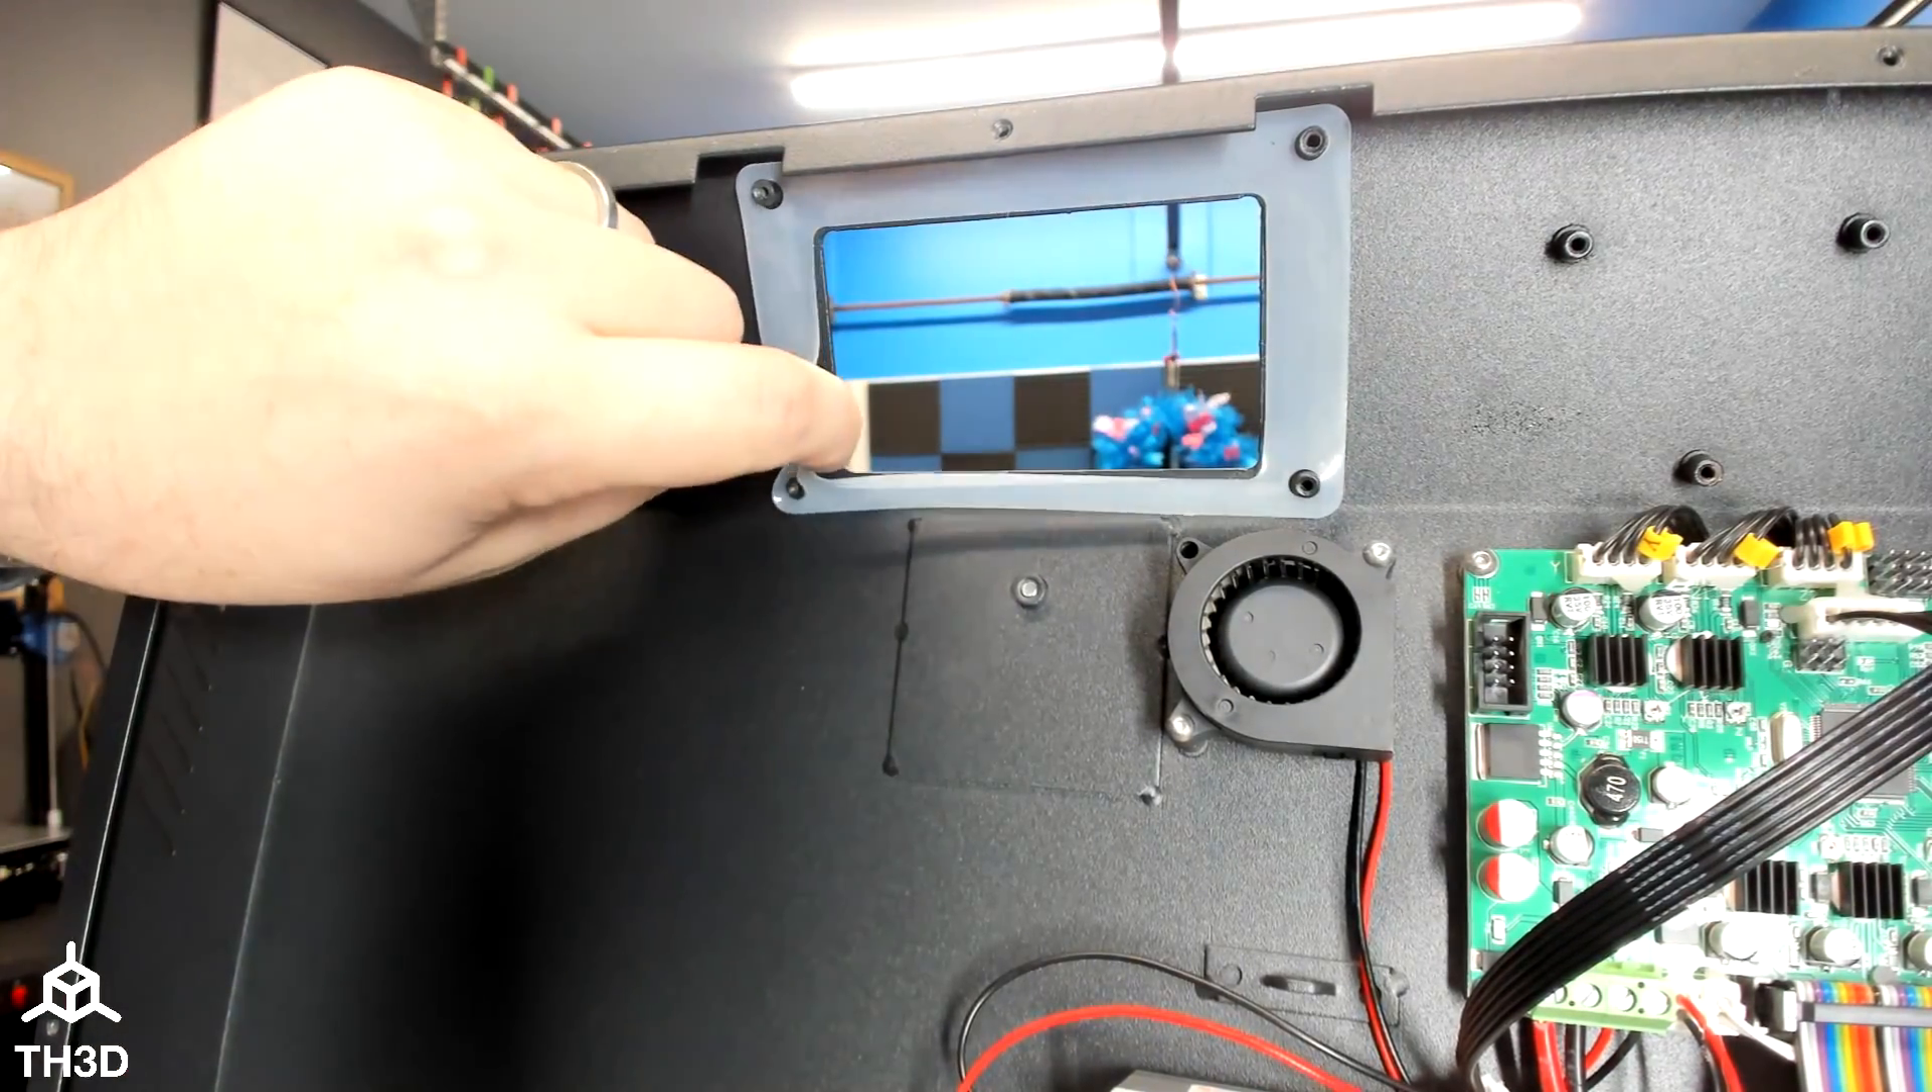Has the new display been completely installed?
No.